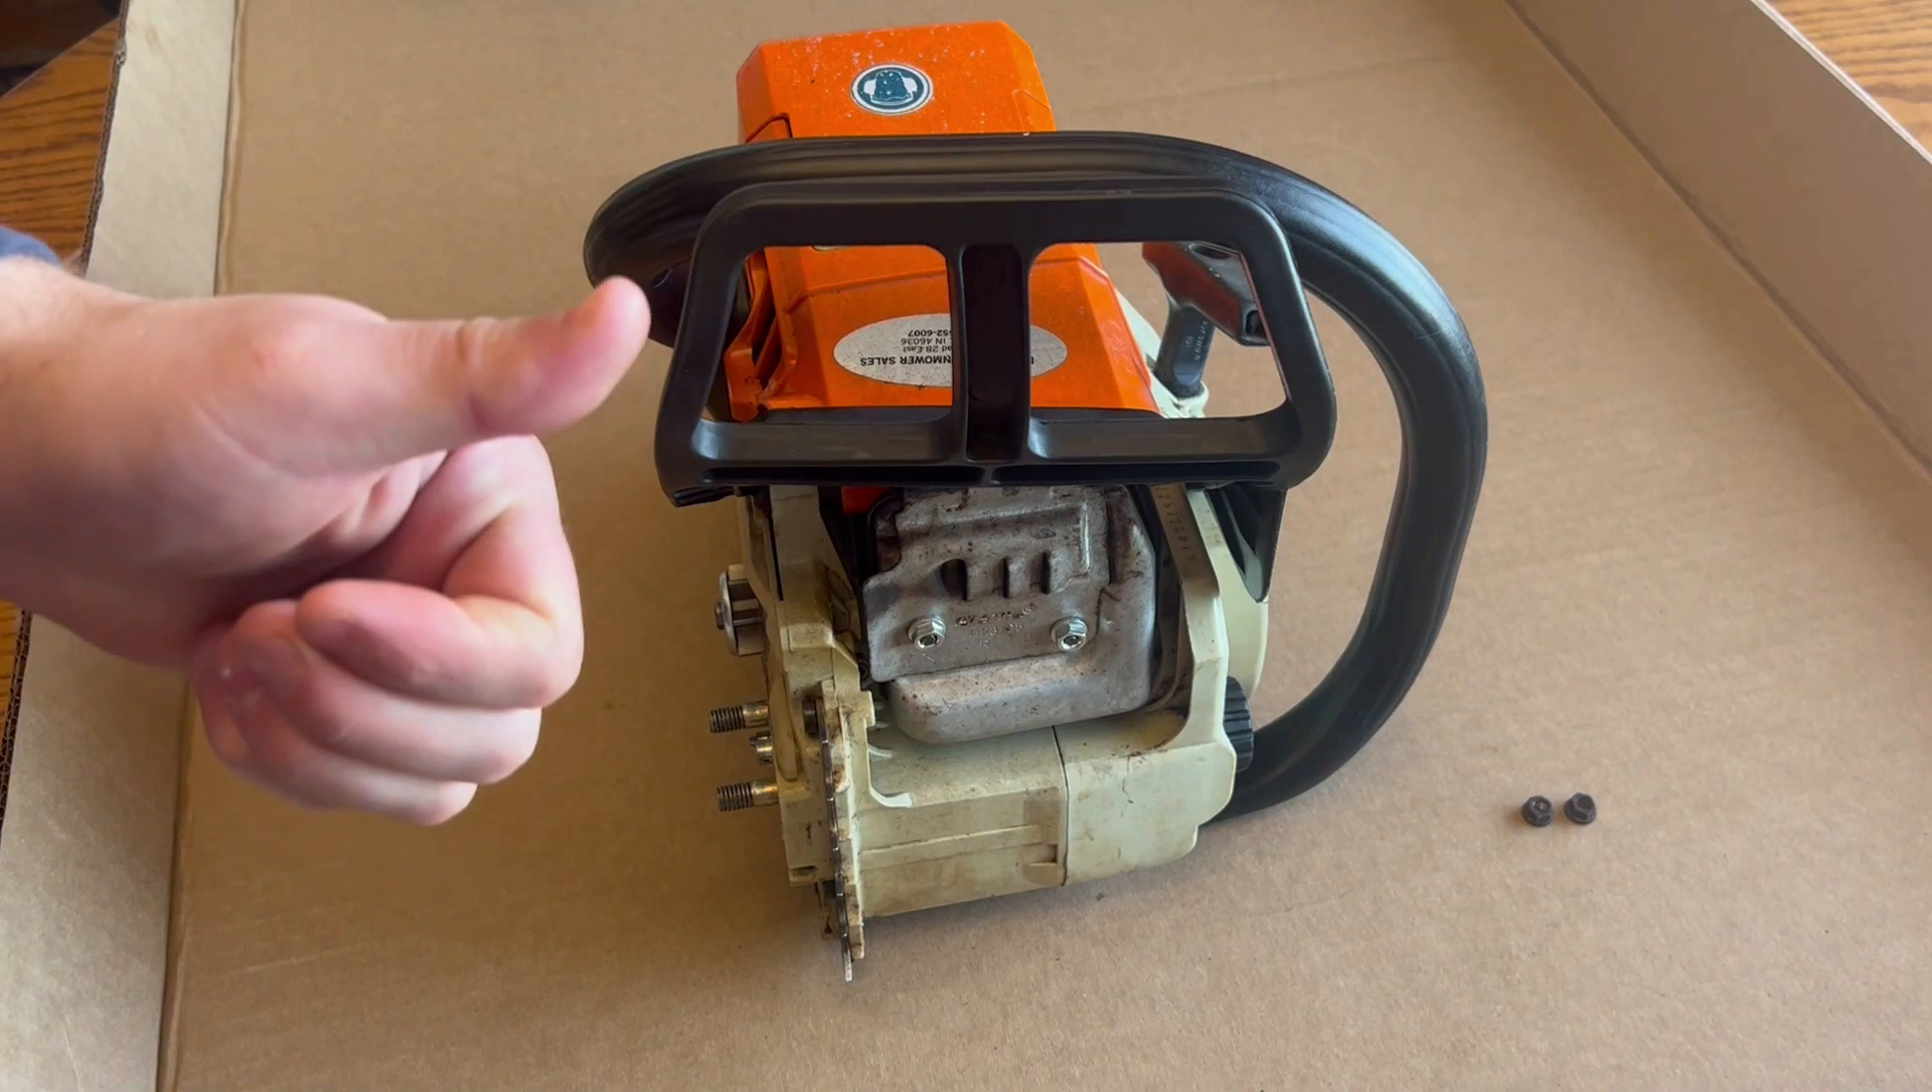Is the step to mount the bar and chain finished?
No.